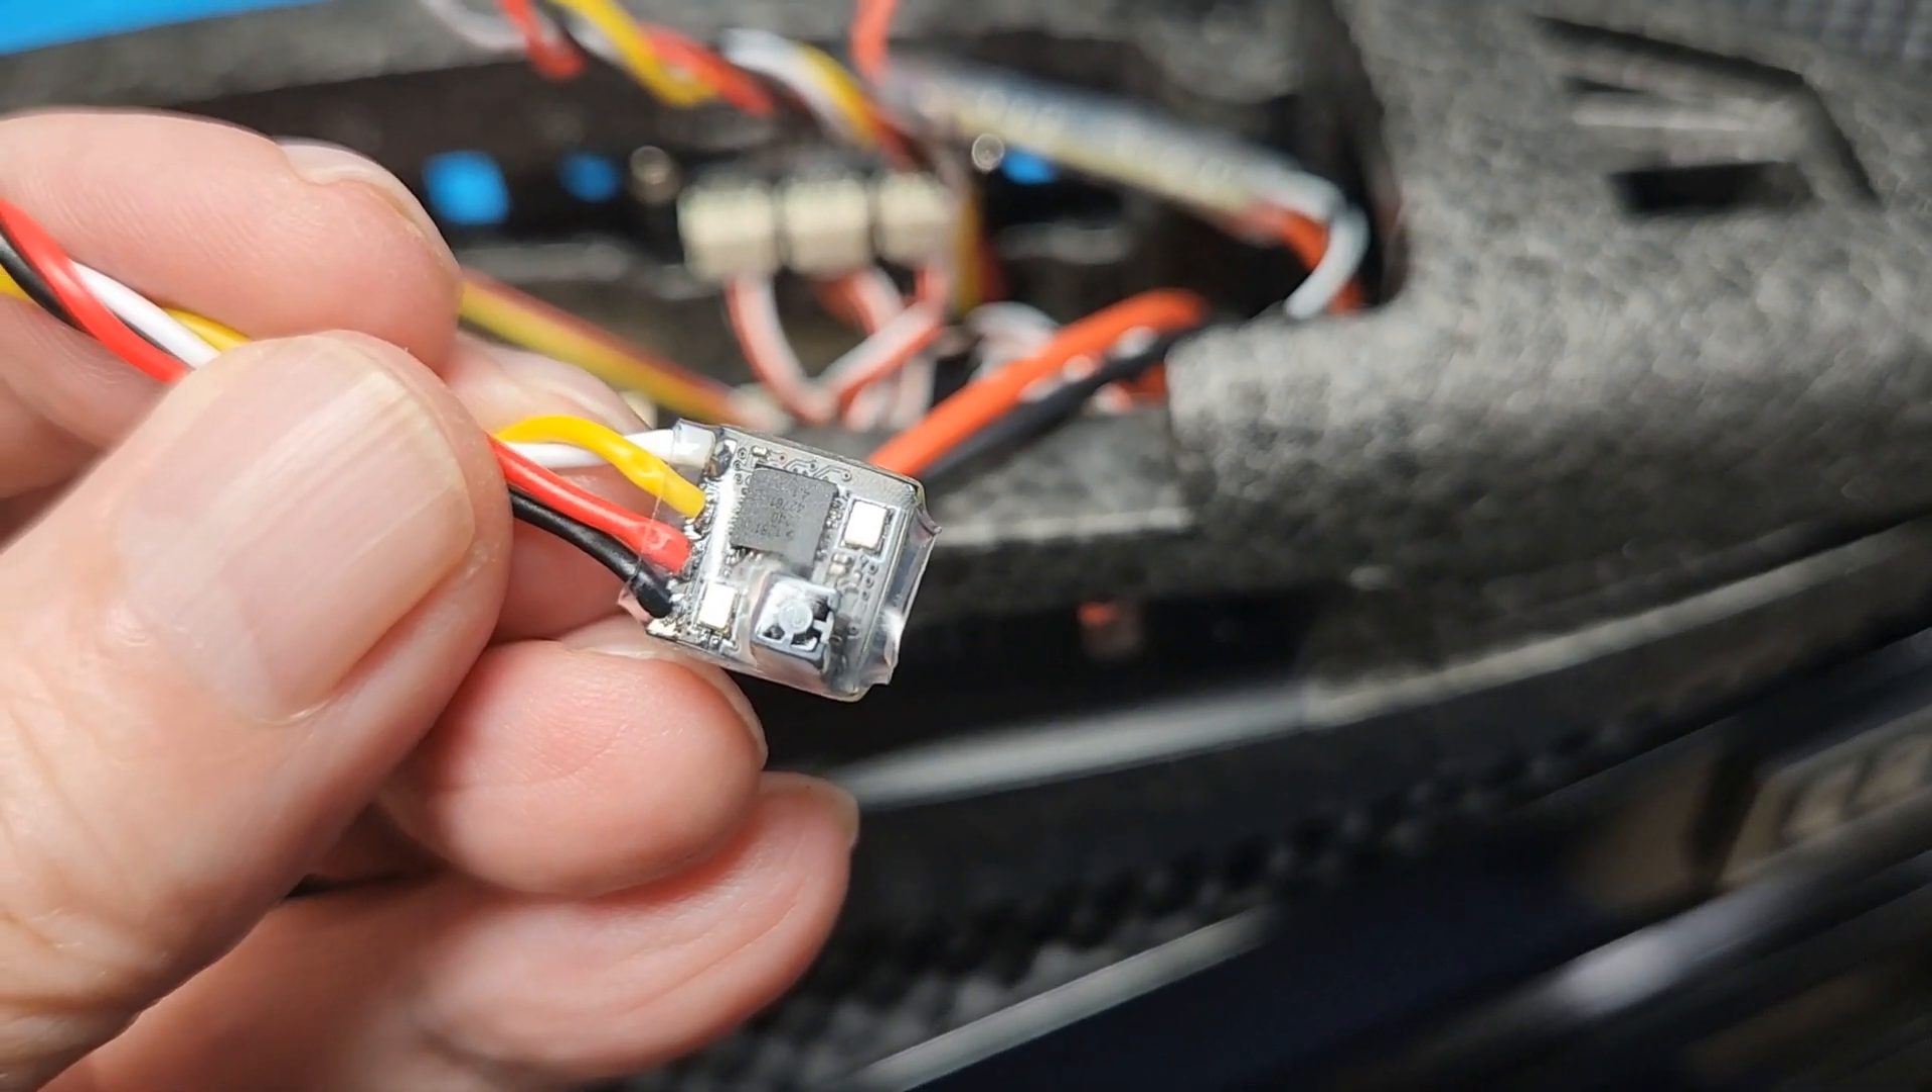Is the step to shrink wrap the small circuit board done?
Yes.